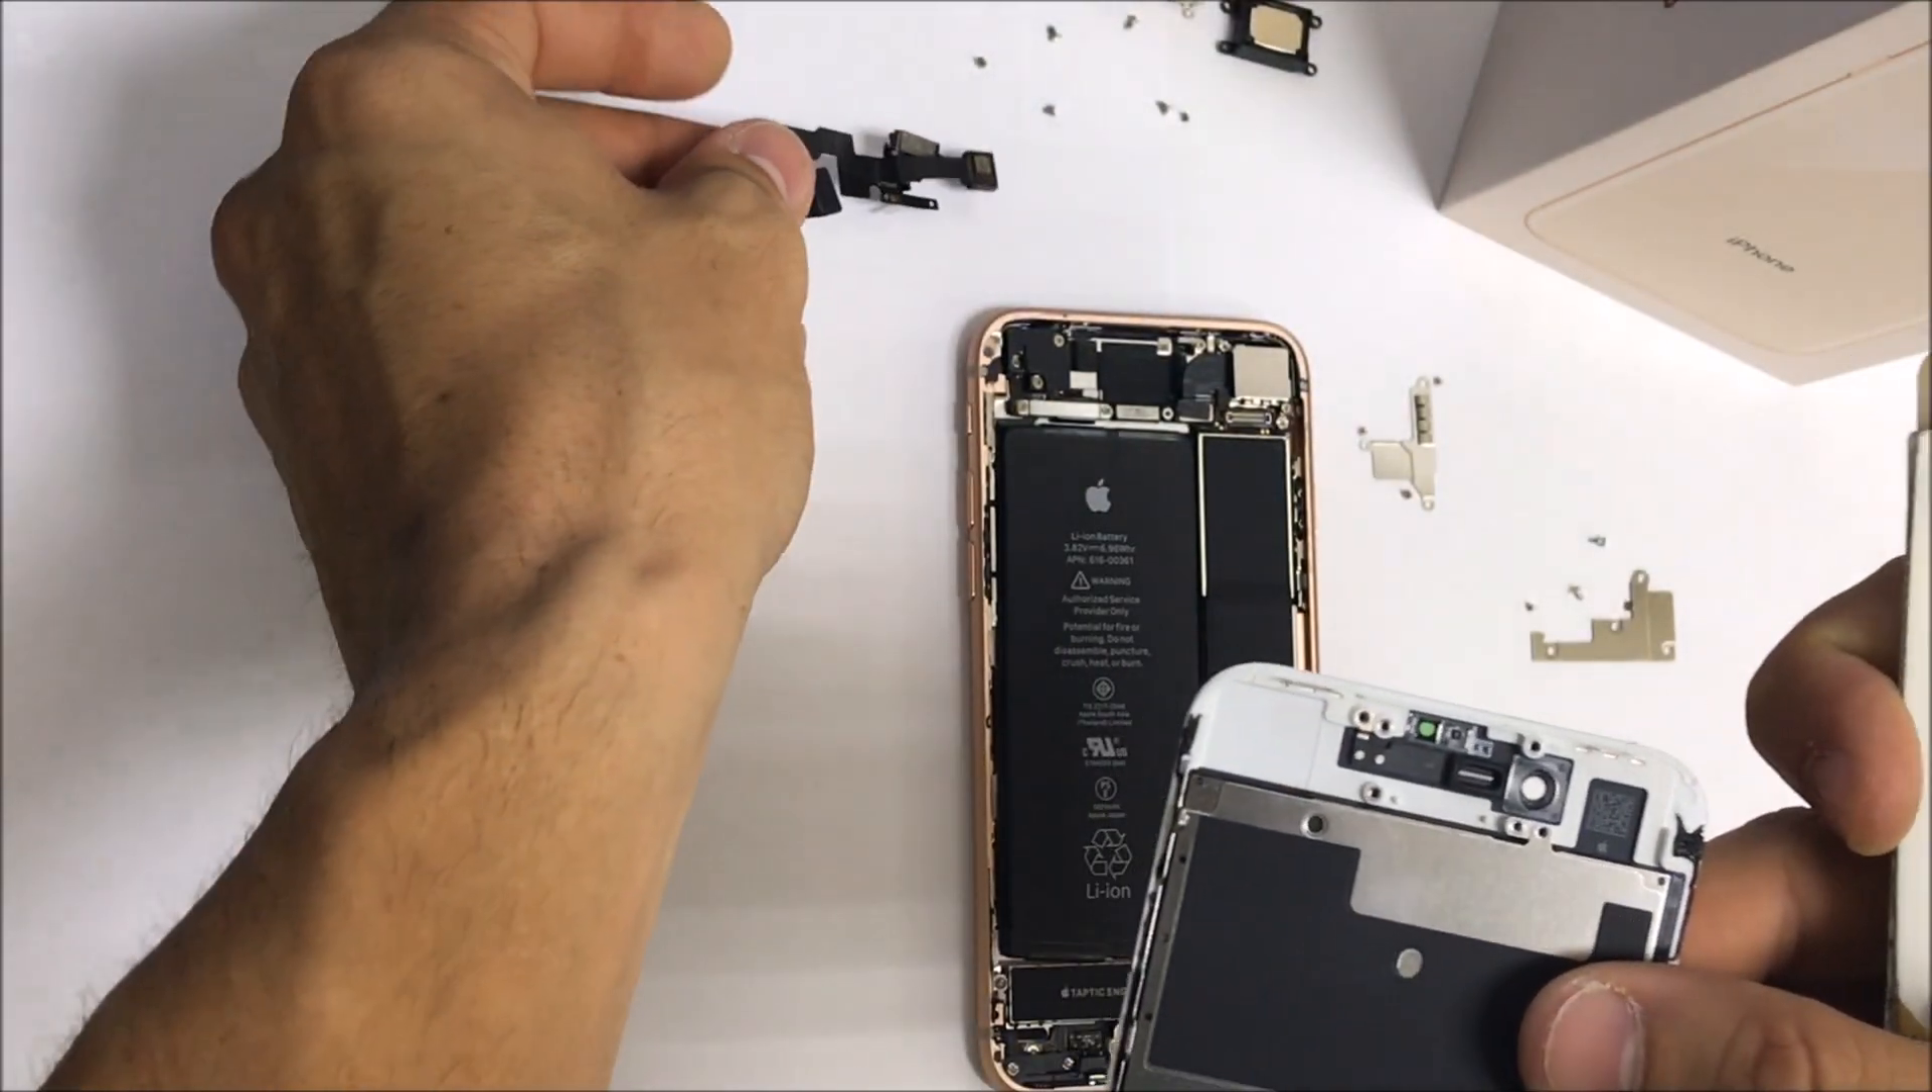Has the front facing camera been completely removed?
Yes.